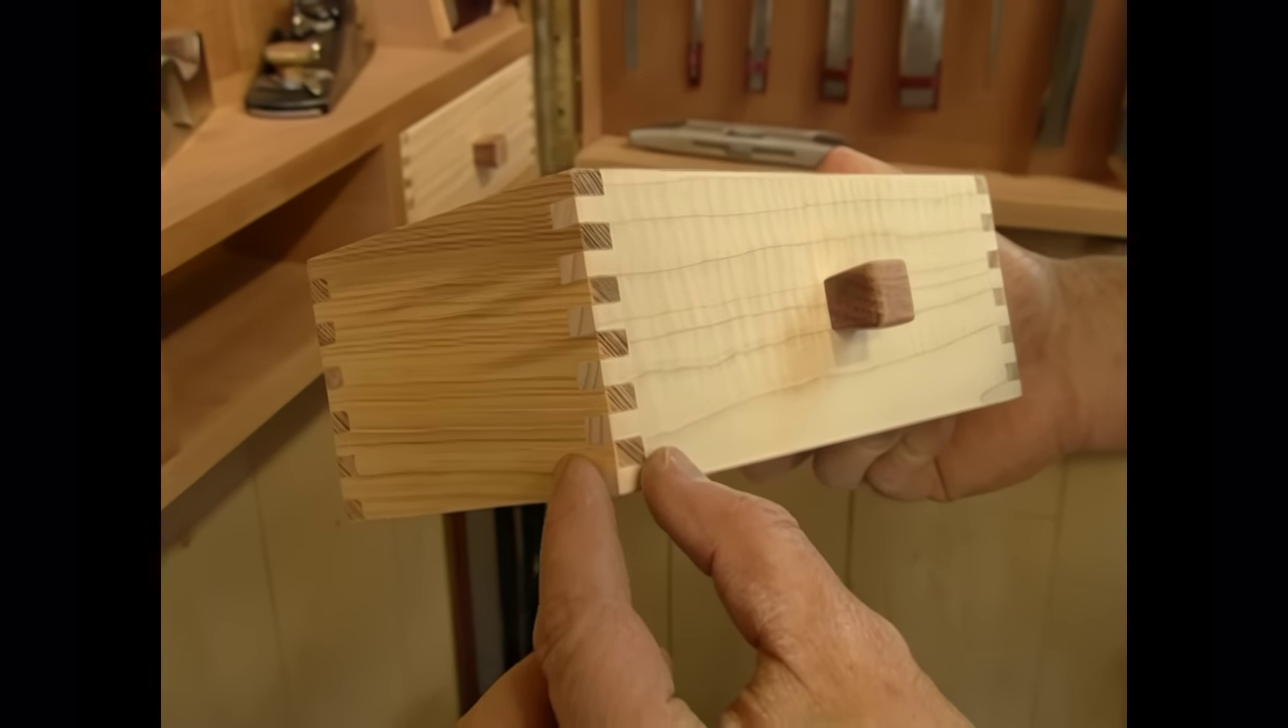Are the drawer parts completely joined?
Yes.